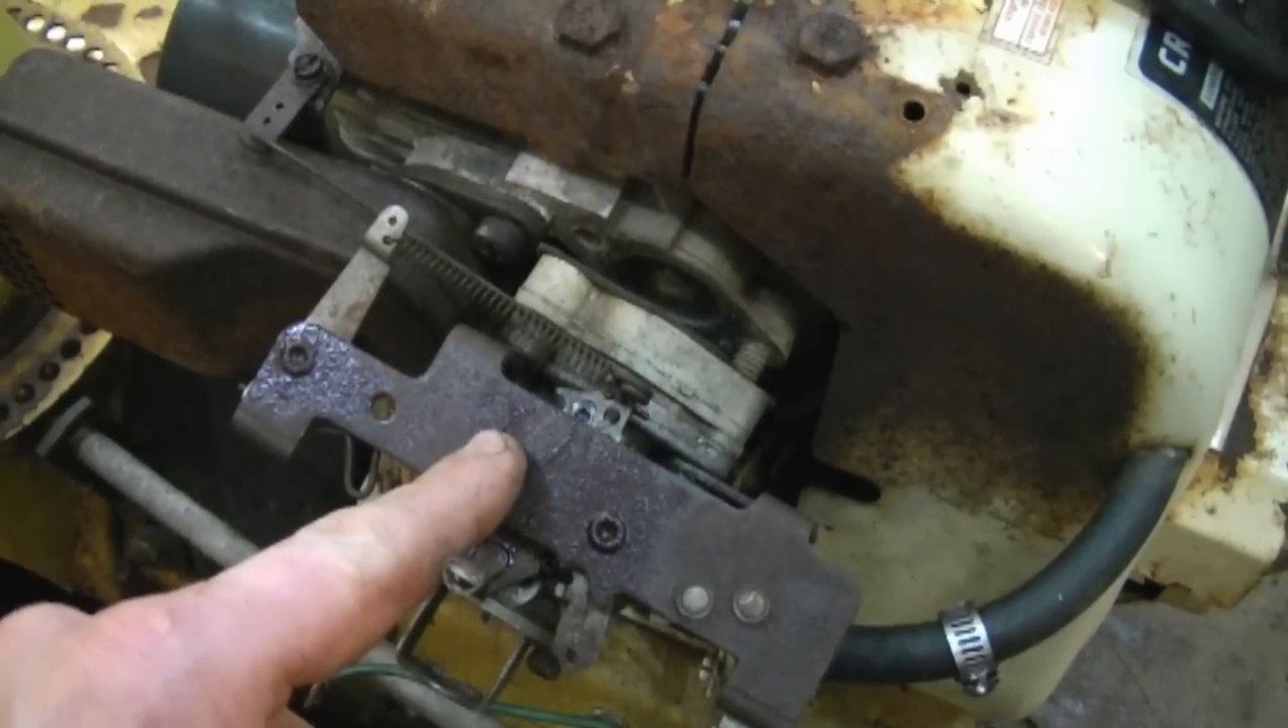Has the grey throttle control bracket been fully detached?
No.